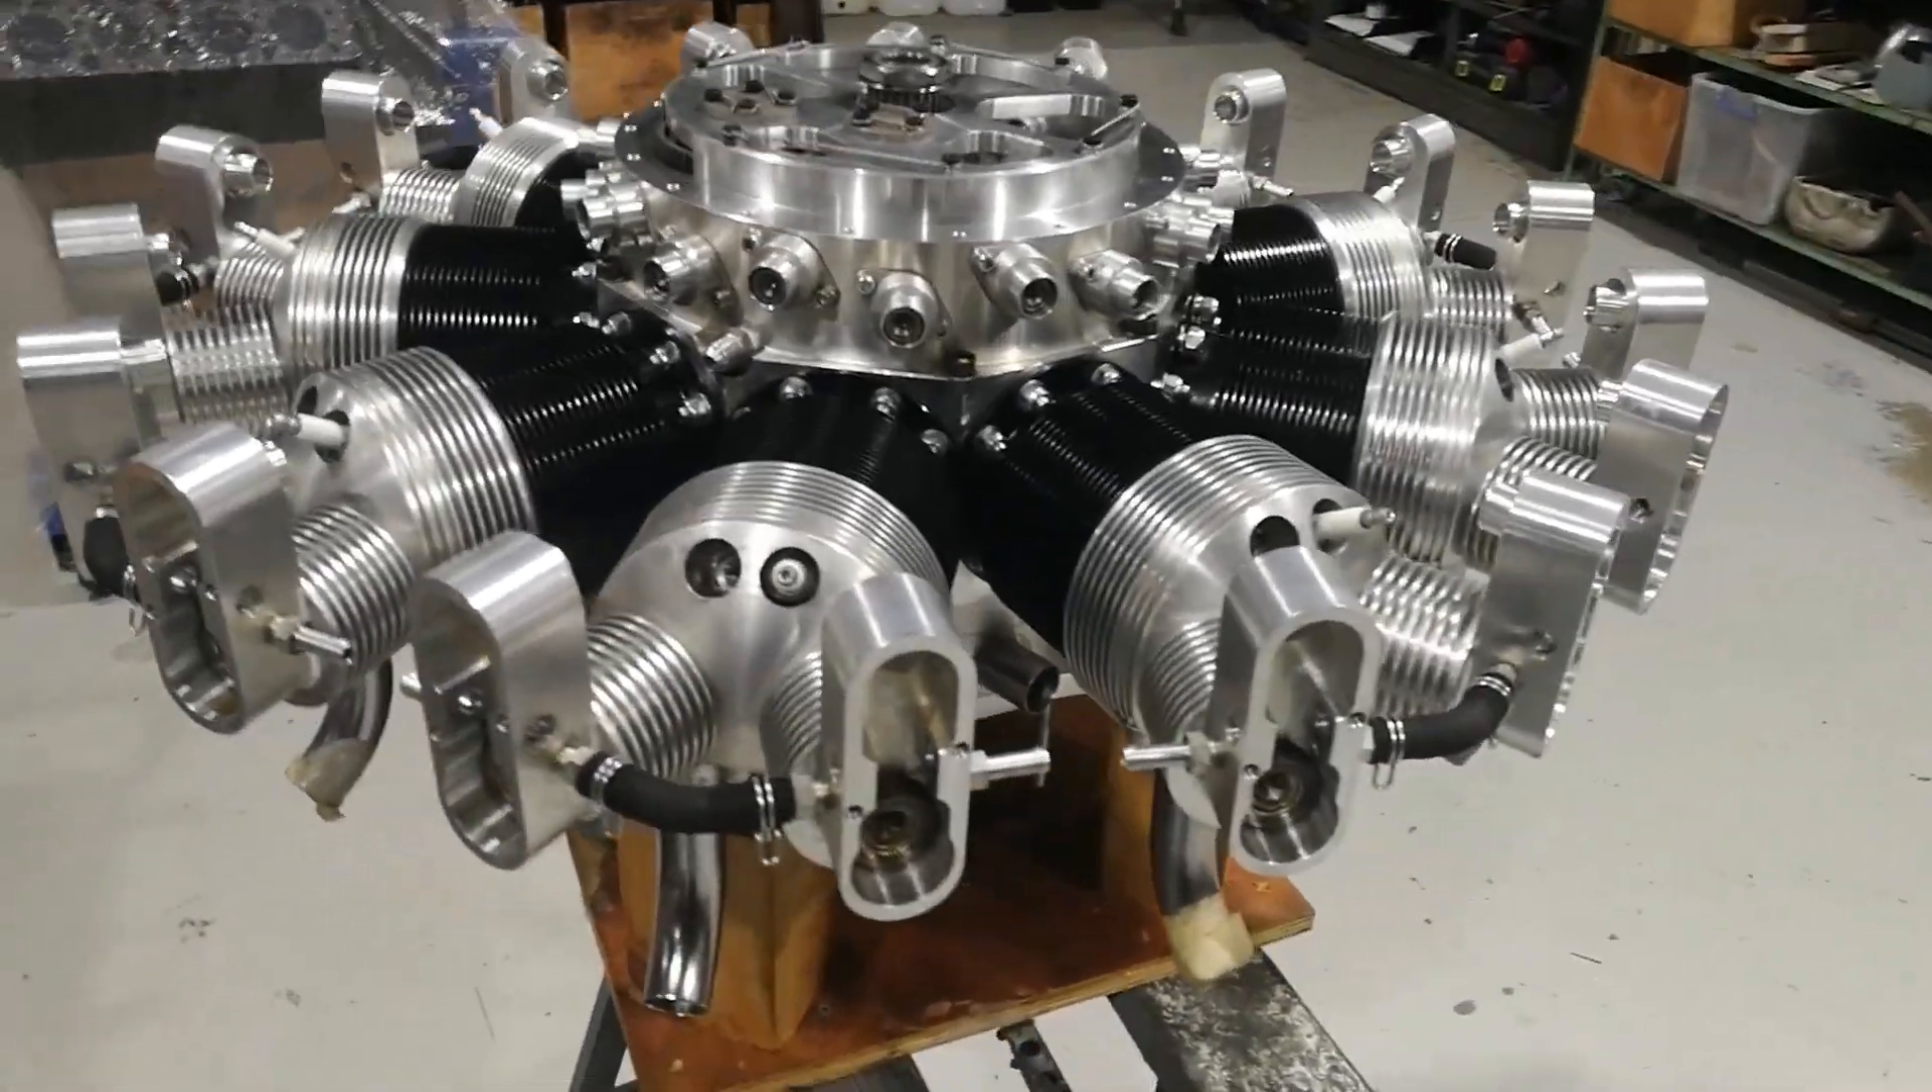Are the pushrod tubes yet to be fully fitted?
Yes.